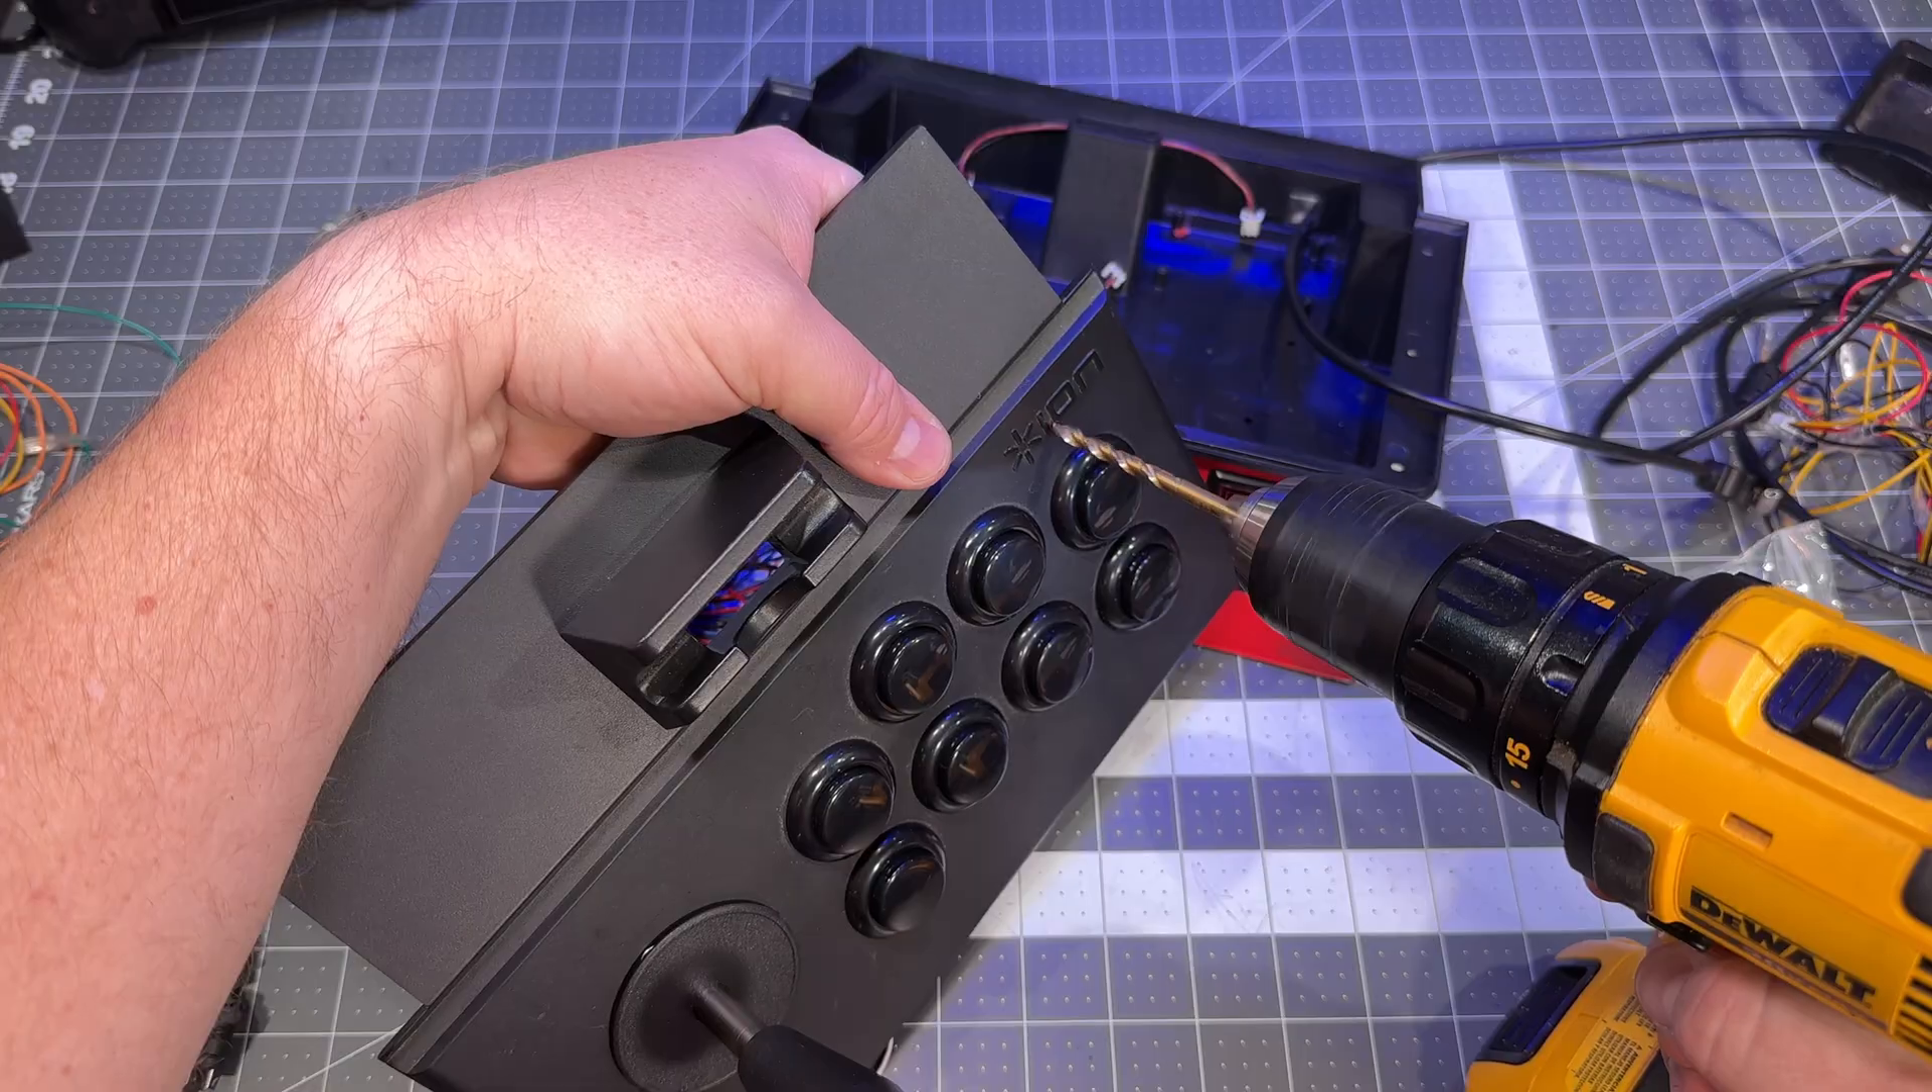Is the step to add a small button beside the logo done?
No.